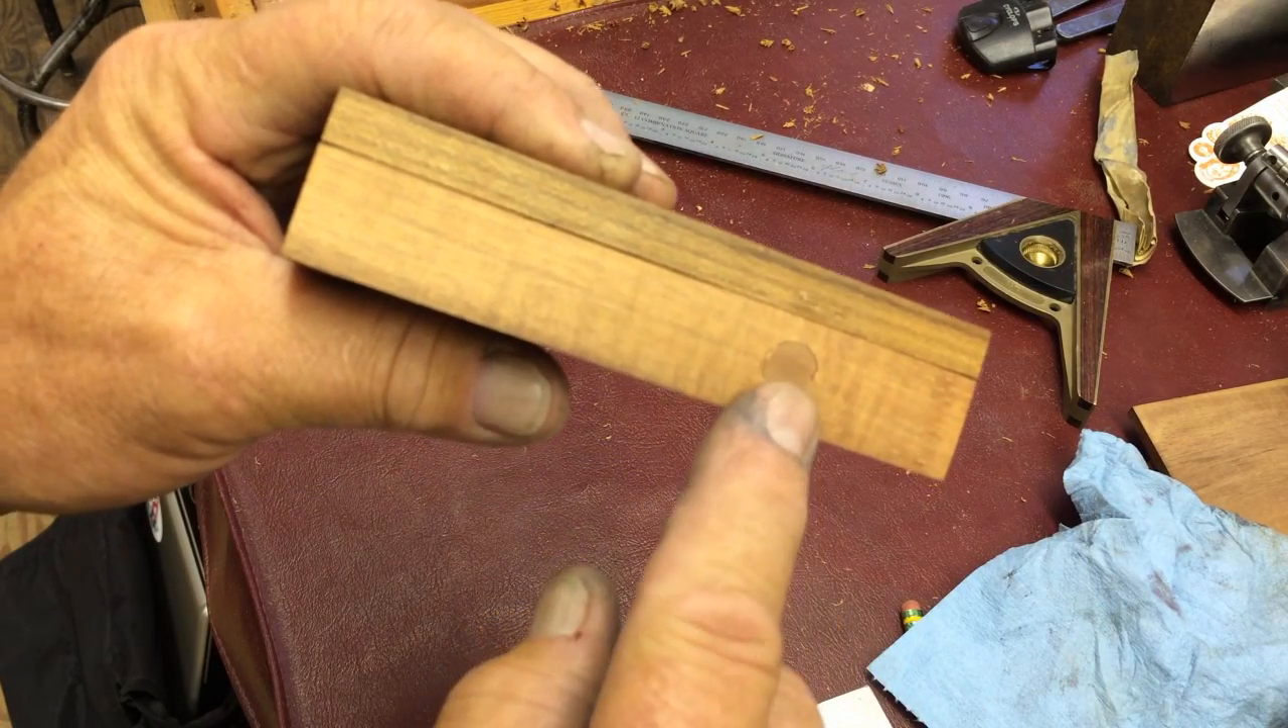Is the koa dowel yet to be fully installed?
No.